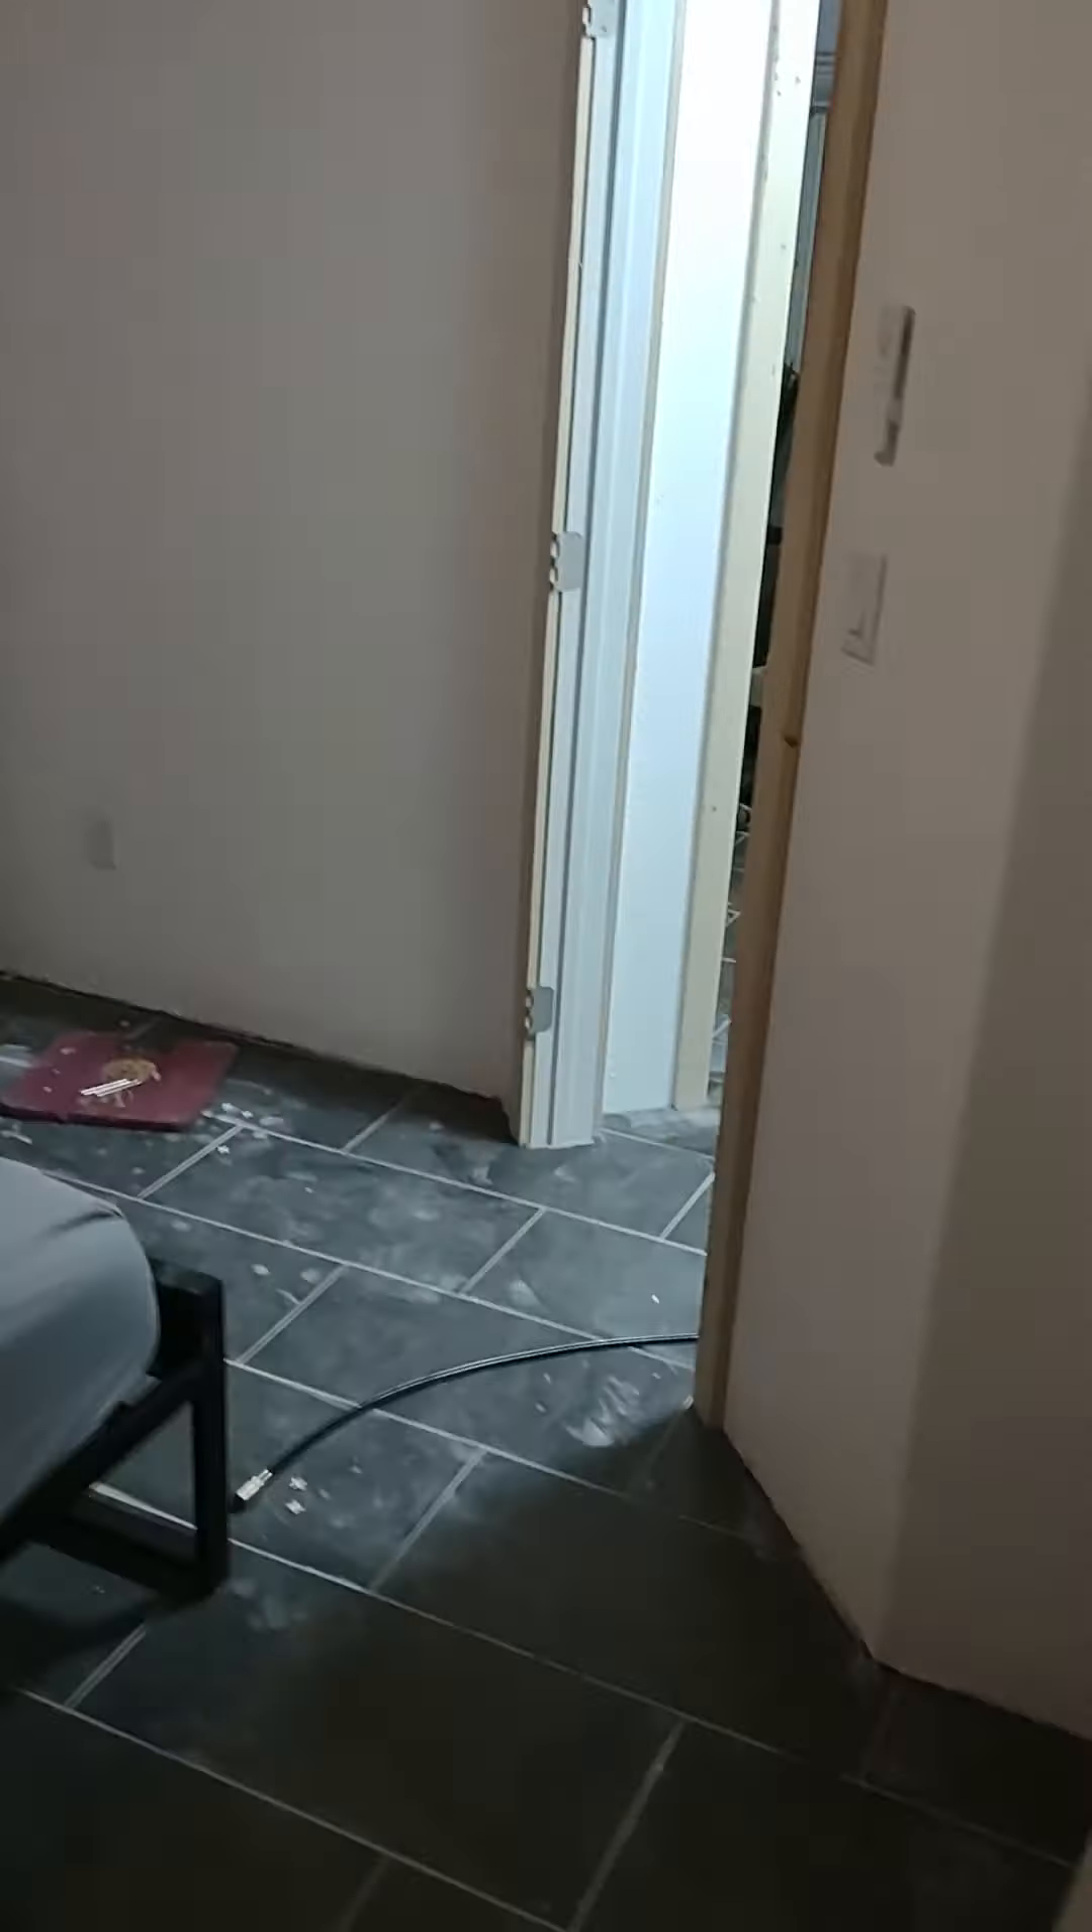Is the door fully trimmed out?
No.